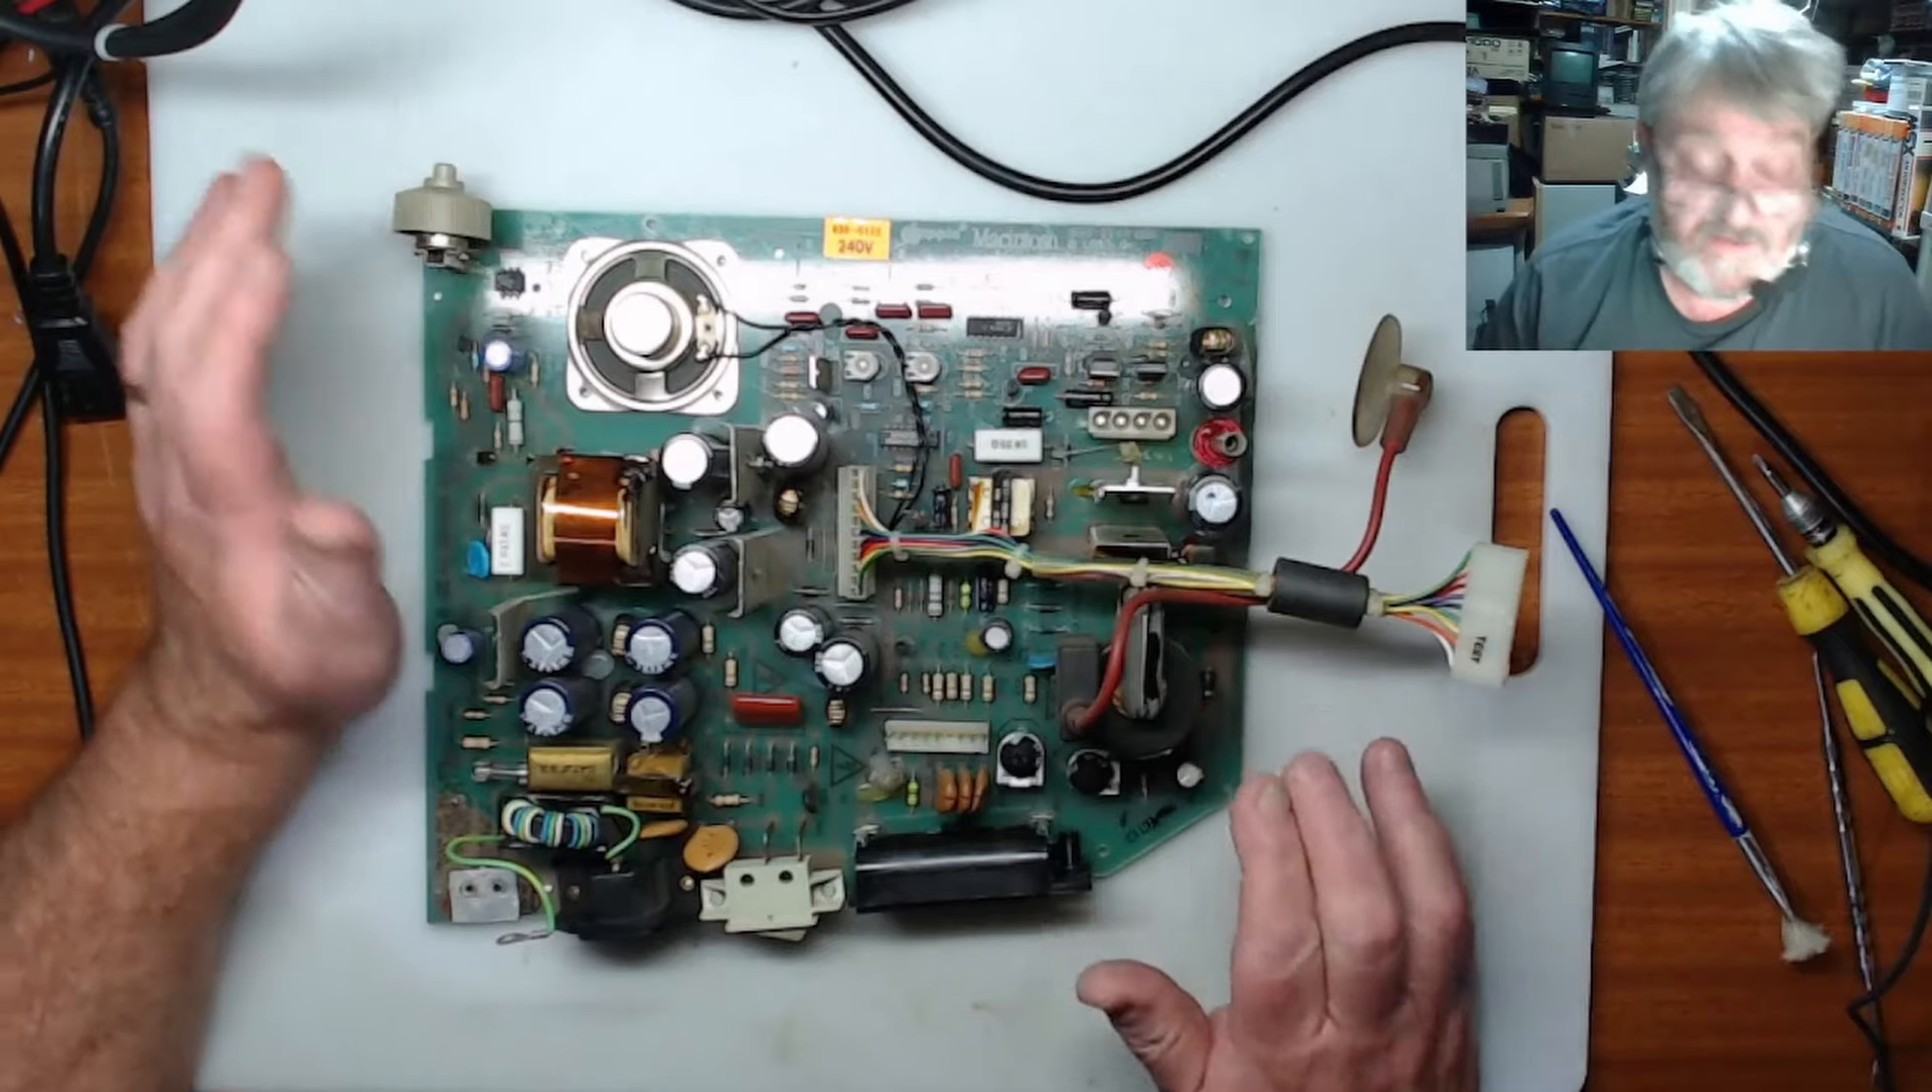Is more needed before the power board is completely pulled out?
No.